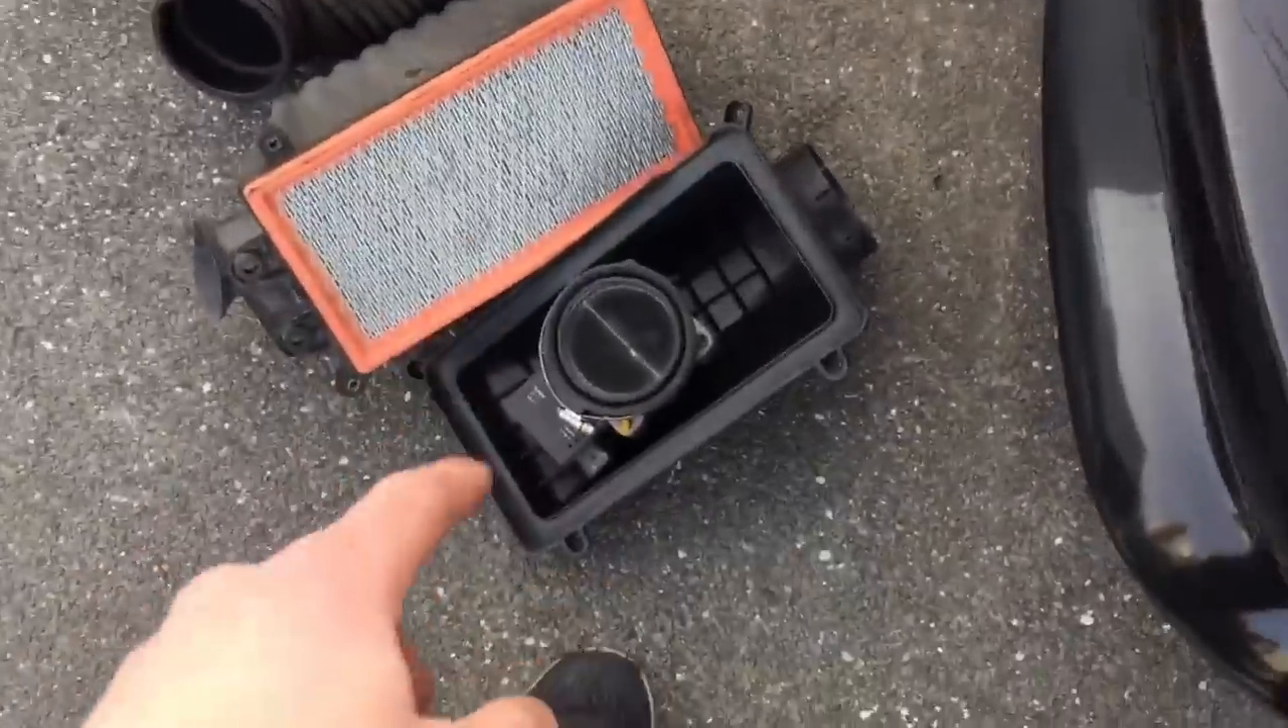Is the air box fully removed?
Yes.